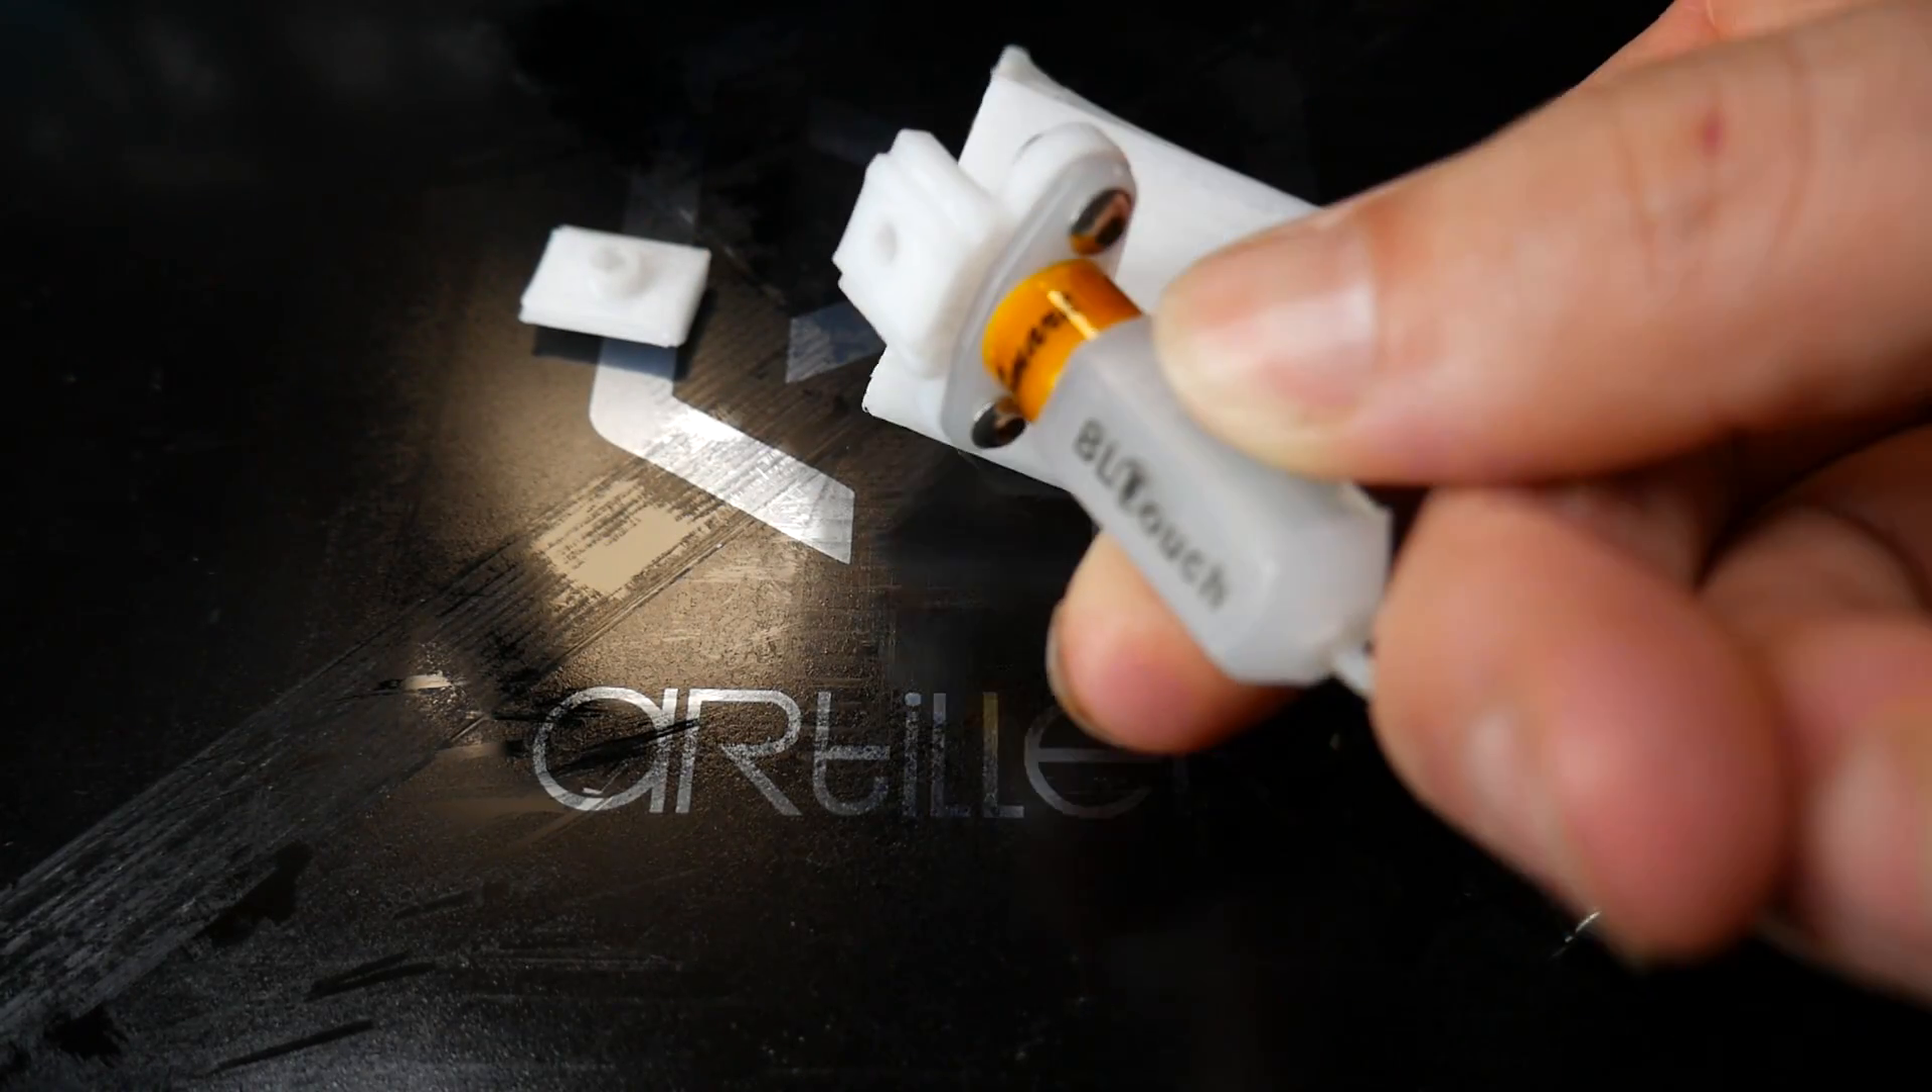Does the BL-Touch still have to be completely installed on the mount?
No.